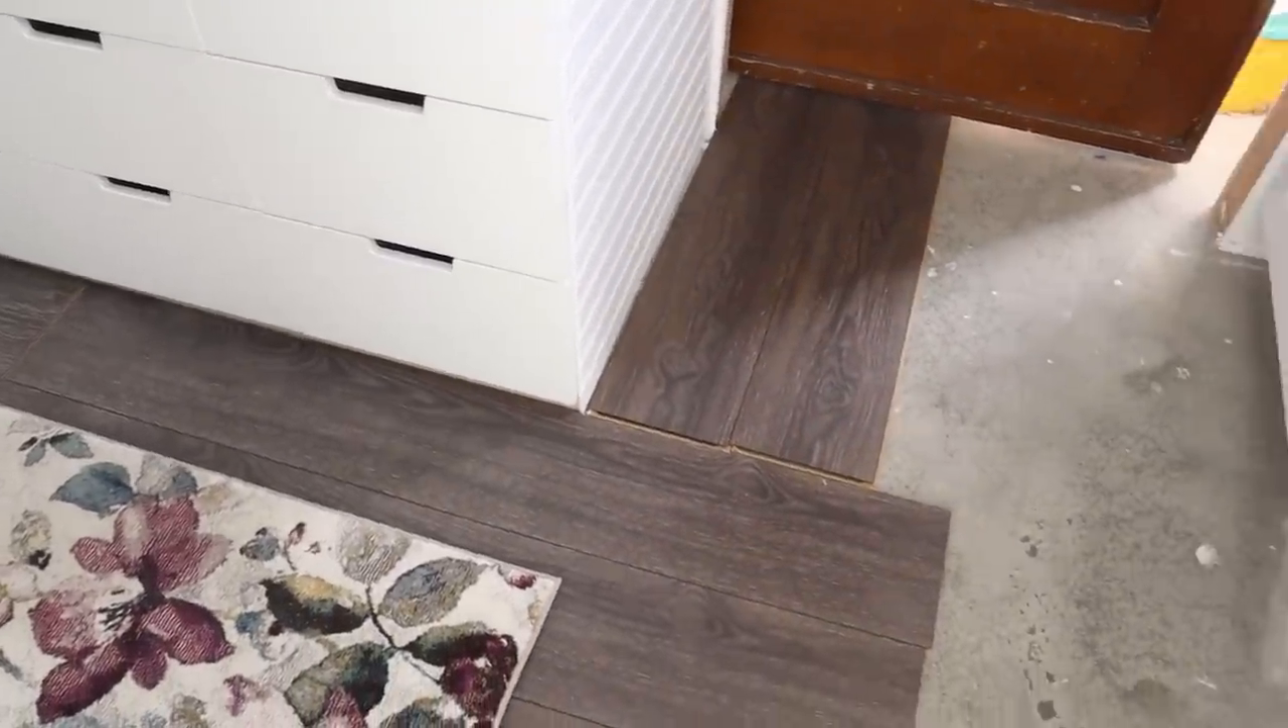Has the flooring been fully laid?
No.